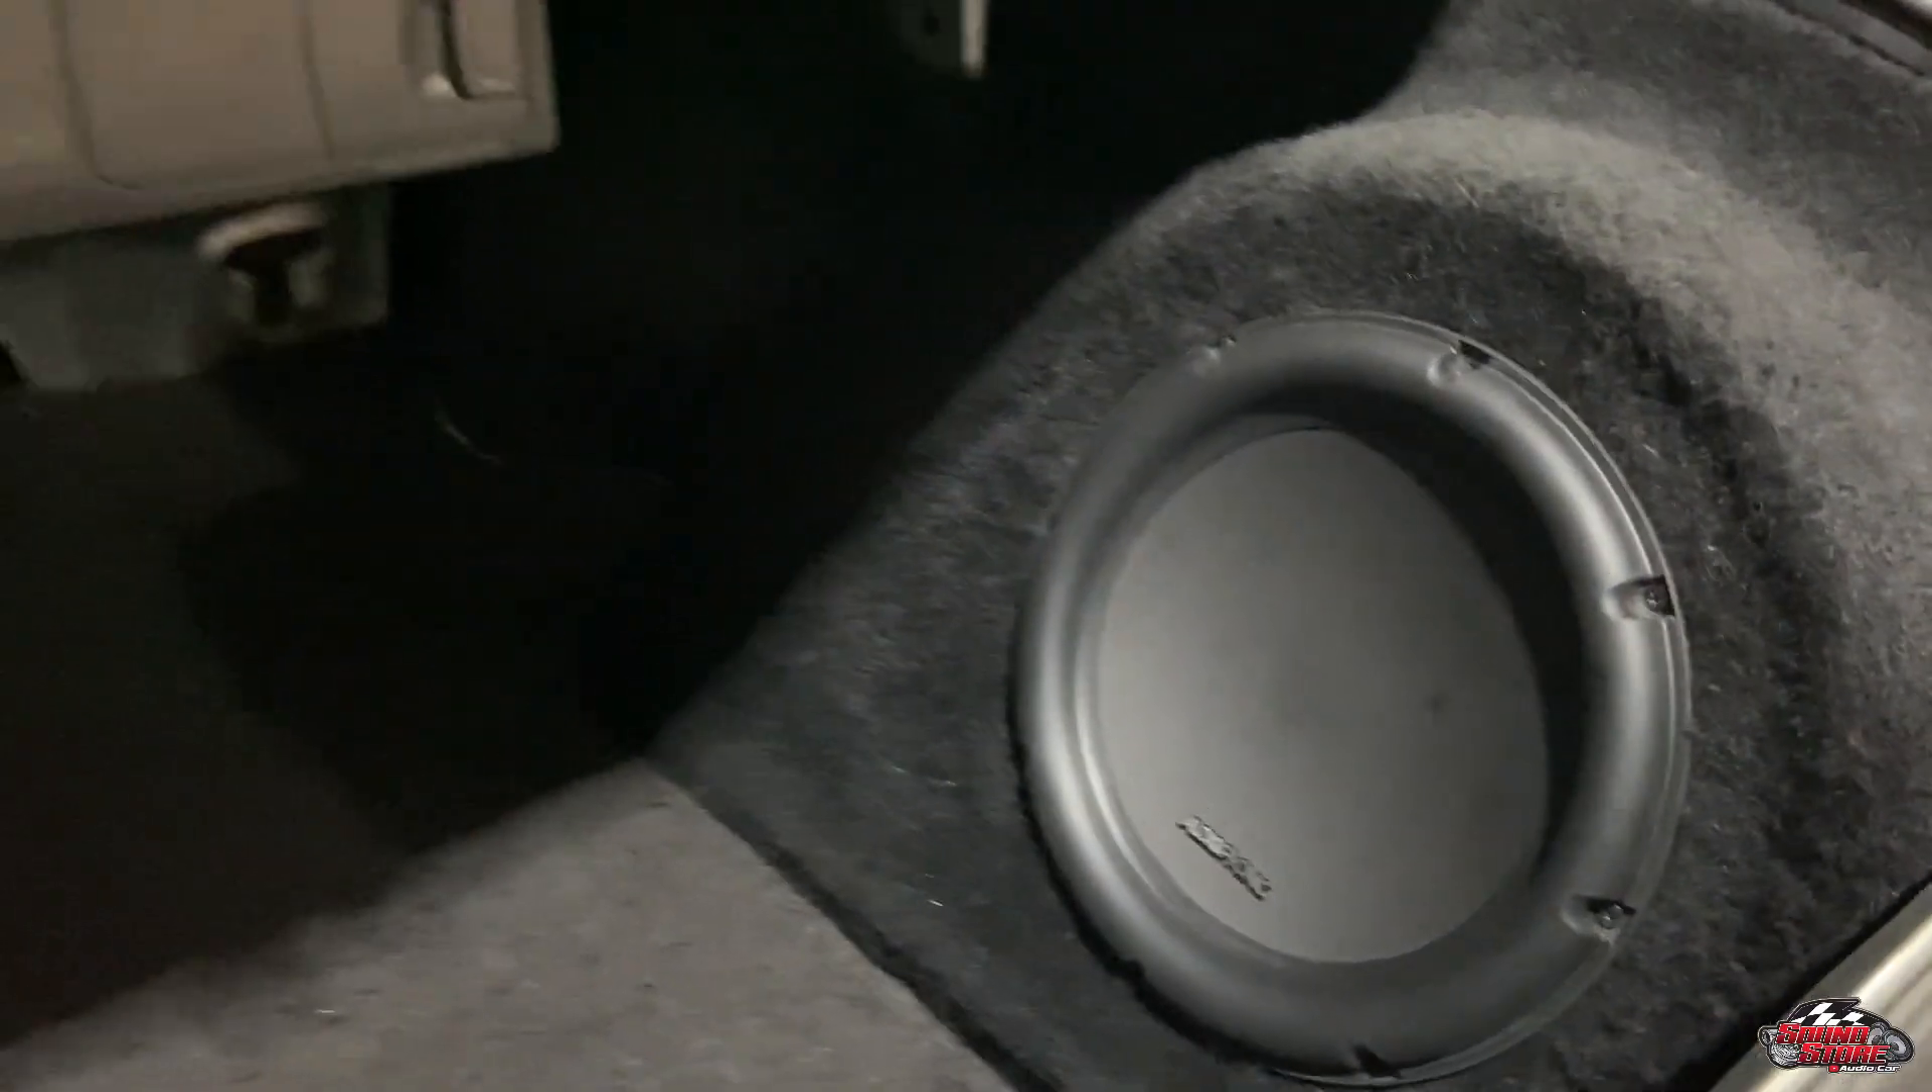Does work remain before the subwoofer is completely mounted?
No.